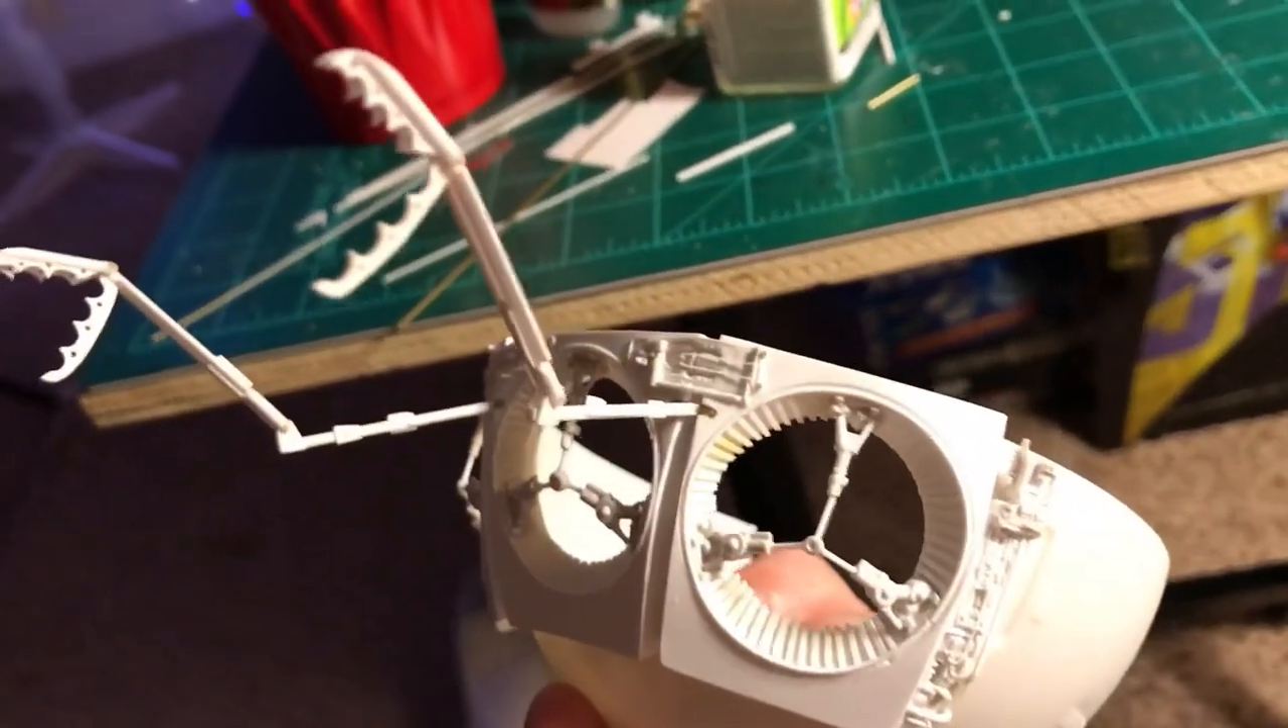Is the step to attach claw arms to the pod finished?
Yes.